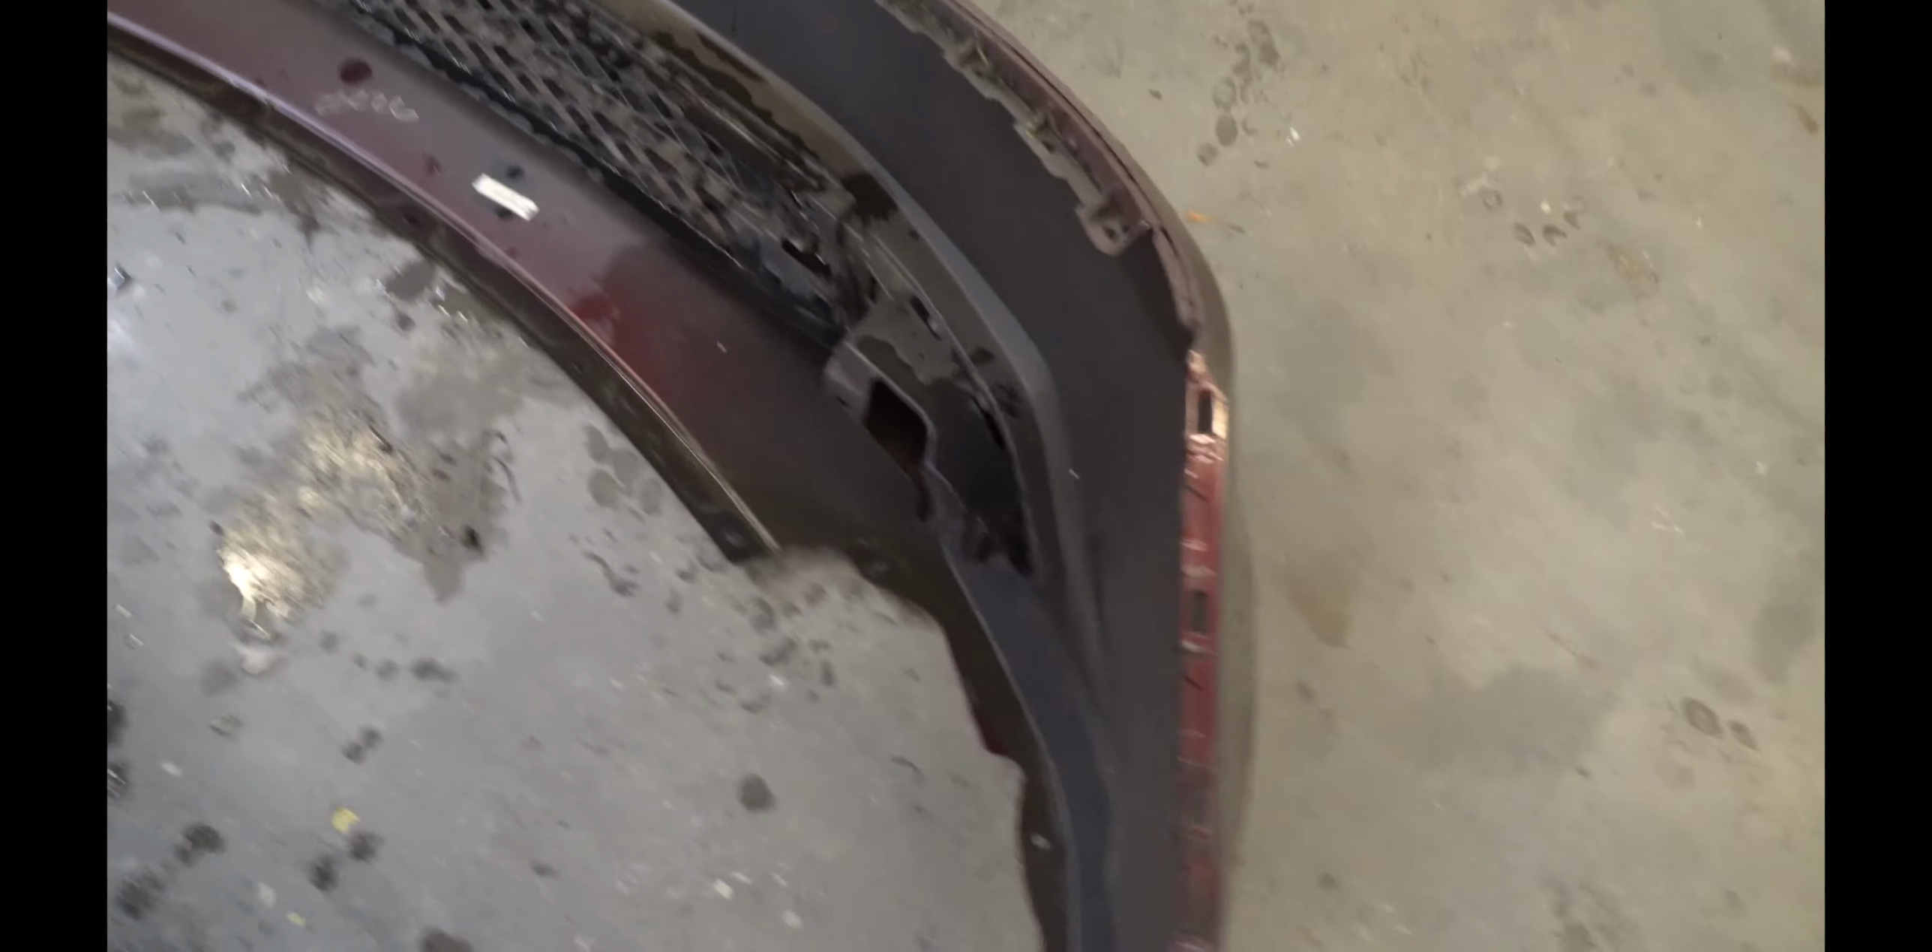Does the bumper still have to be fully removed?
No.